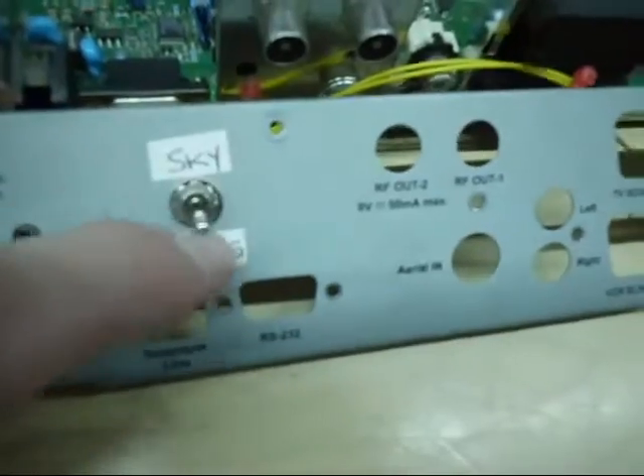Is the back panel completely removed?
Yes.